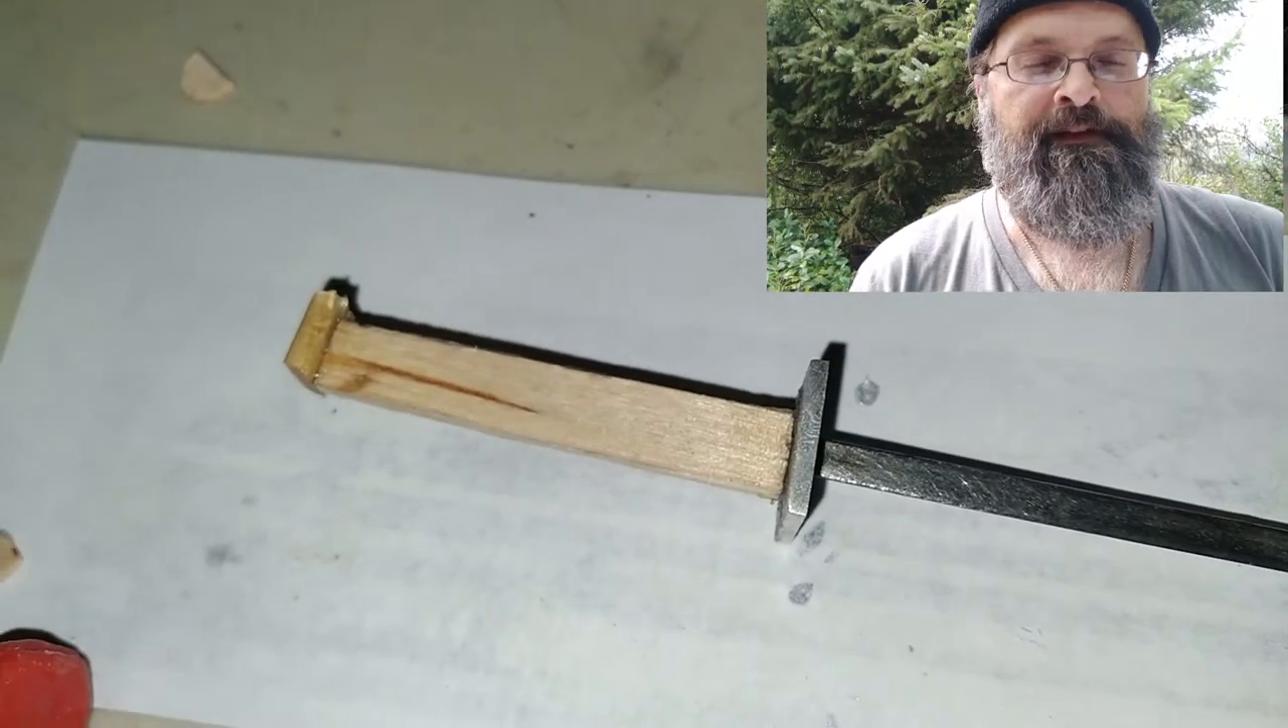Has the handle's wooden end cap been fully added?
Yes.